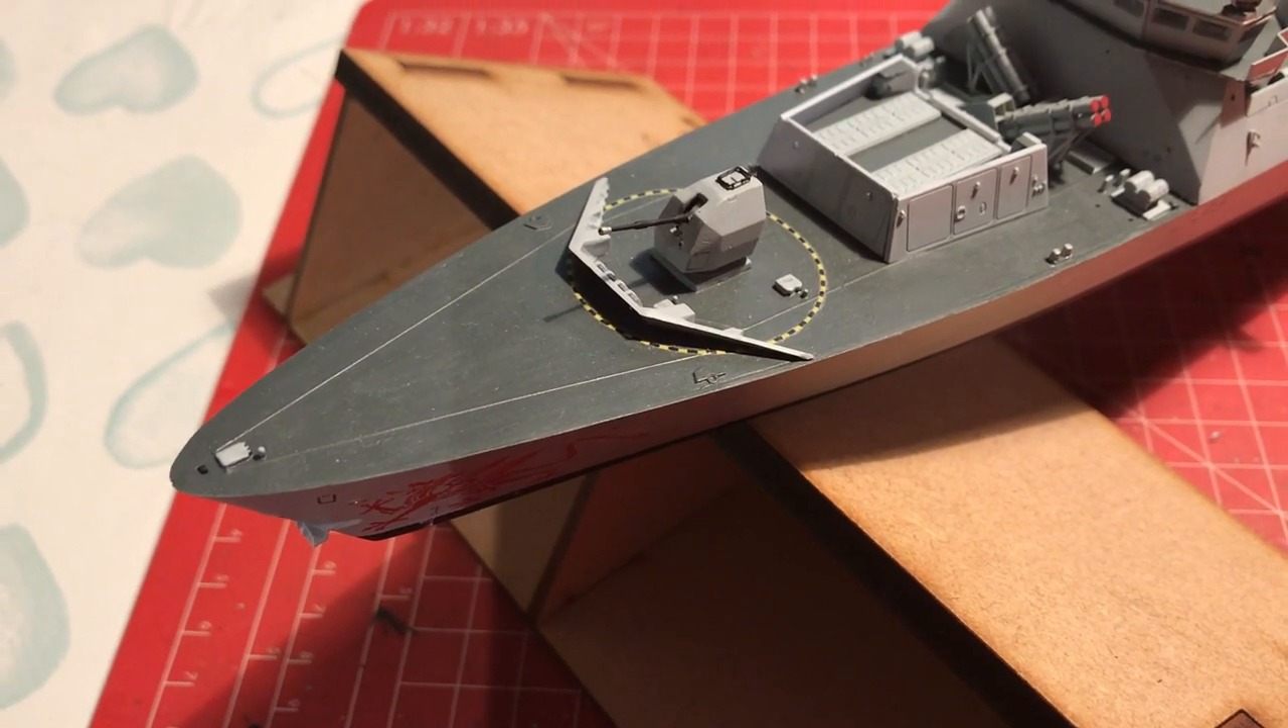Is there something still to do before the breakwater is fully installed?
No.